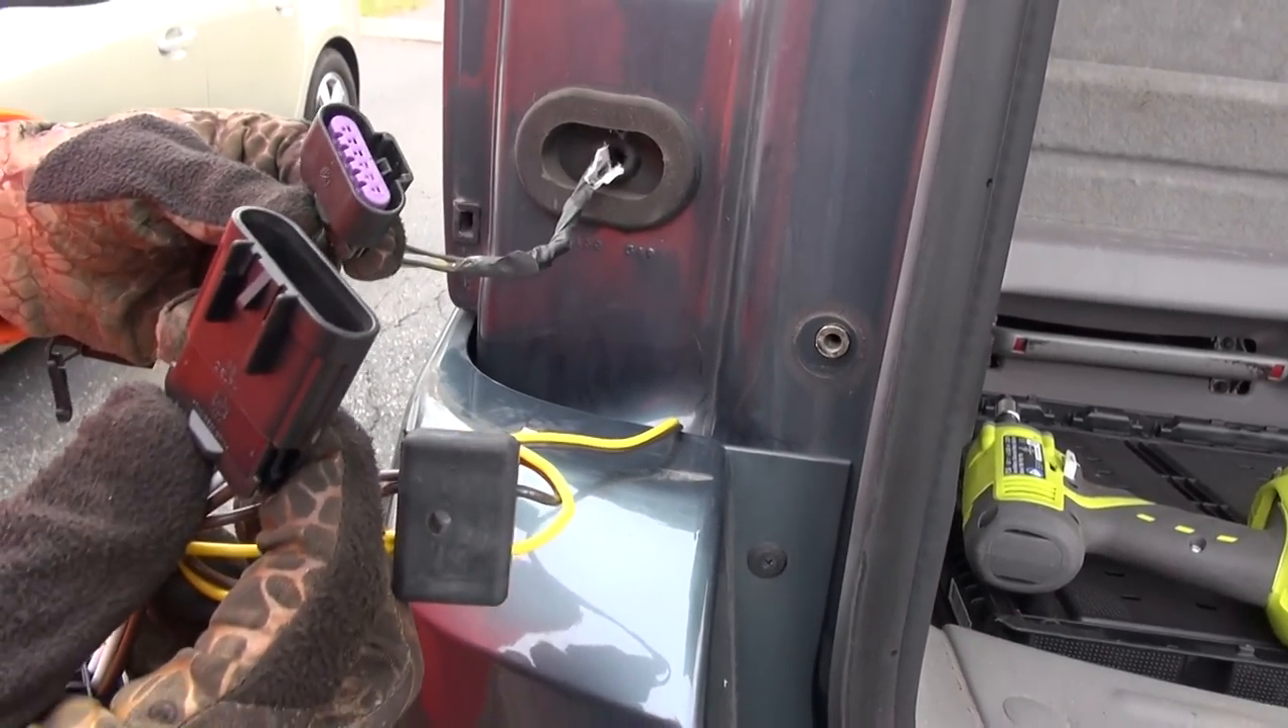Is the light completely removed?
Yes.